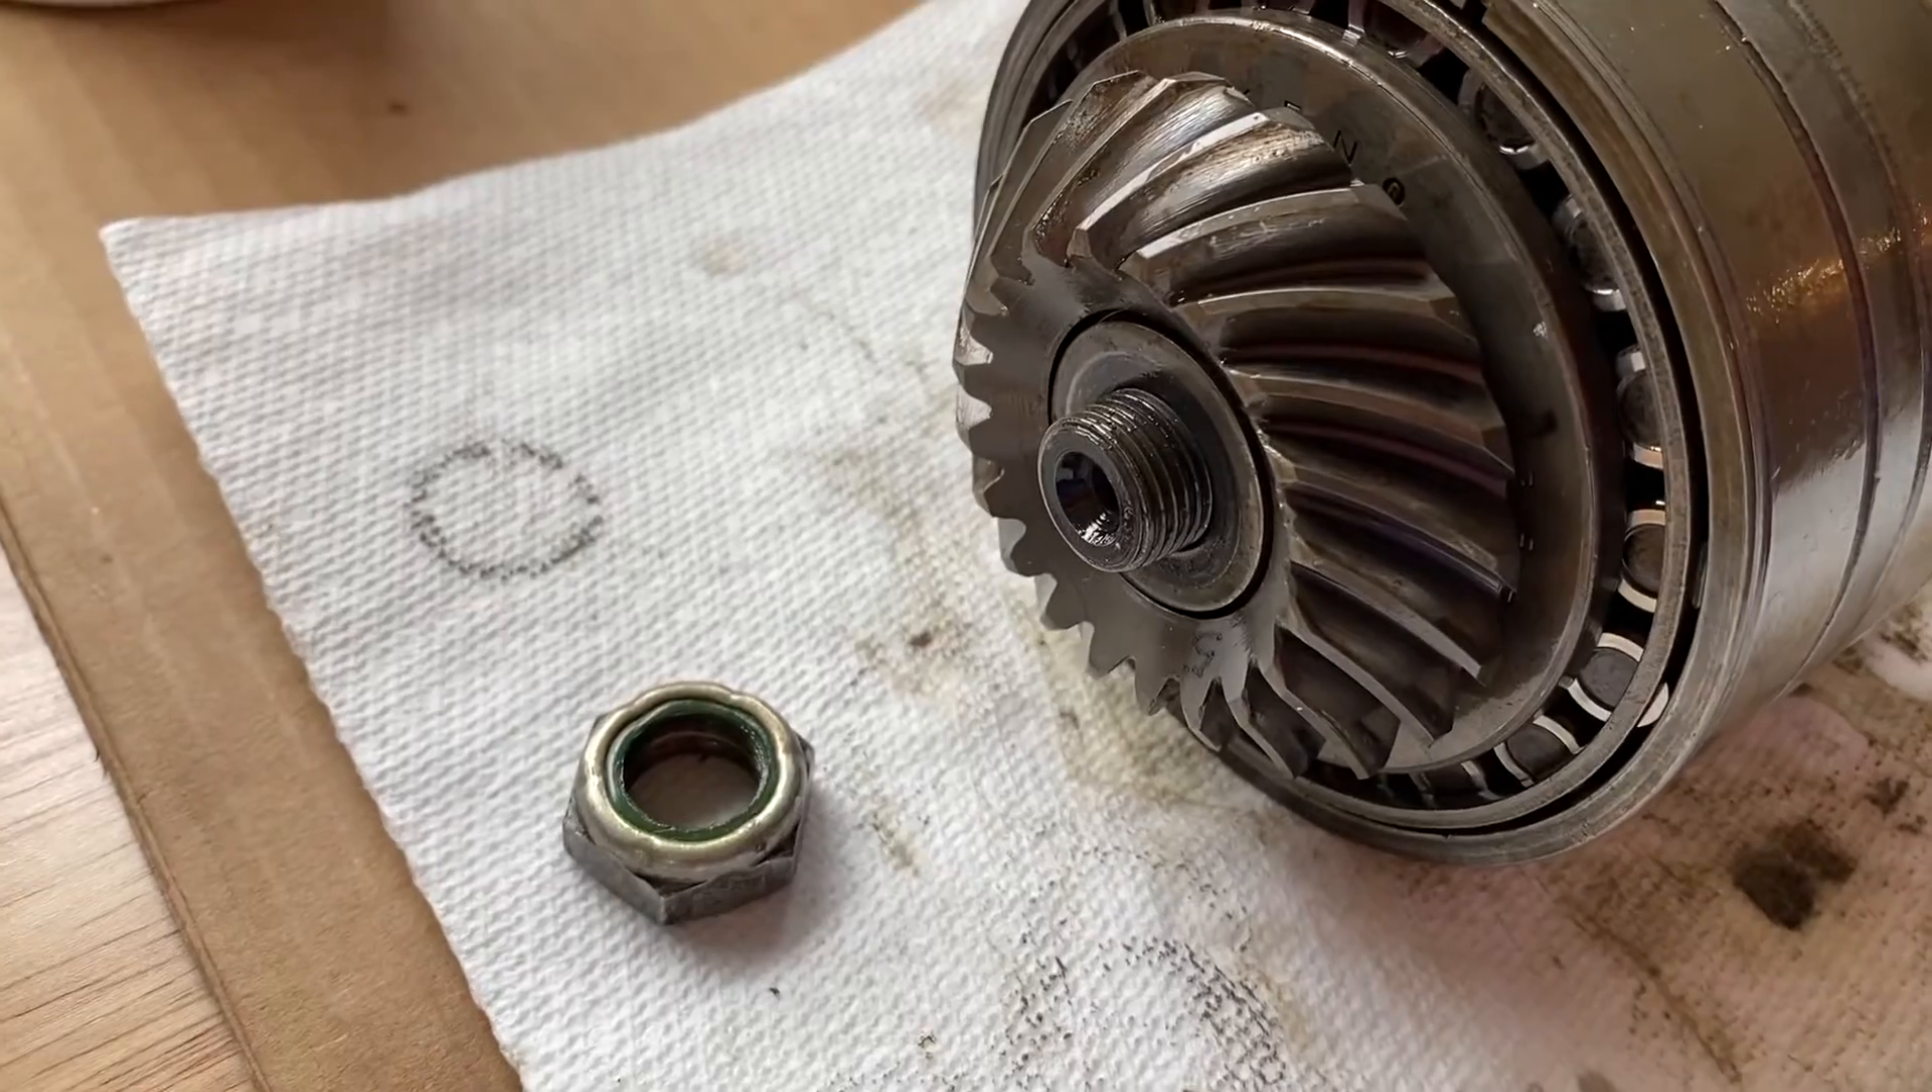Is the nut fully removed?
Yes.